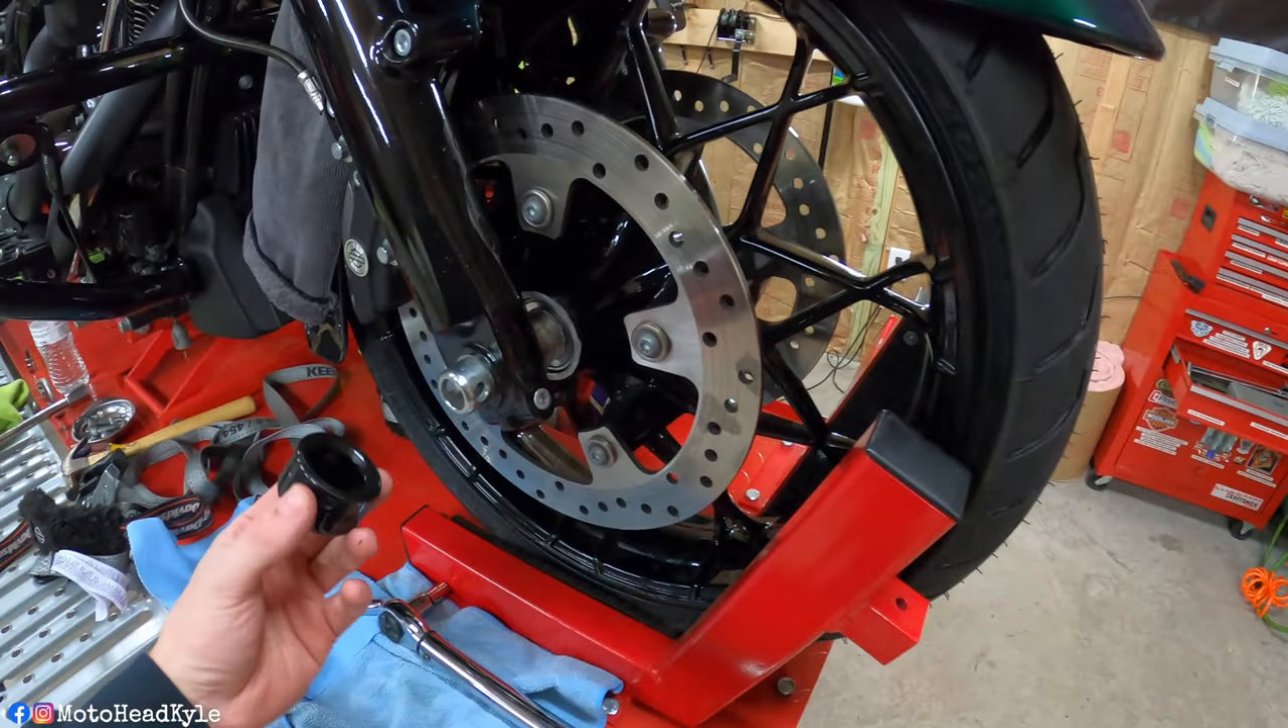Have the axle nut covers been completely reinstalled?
No.